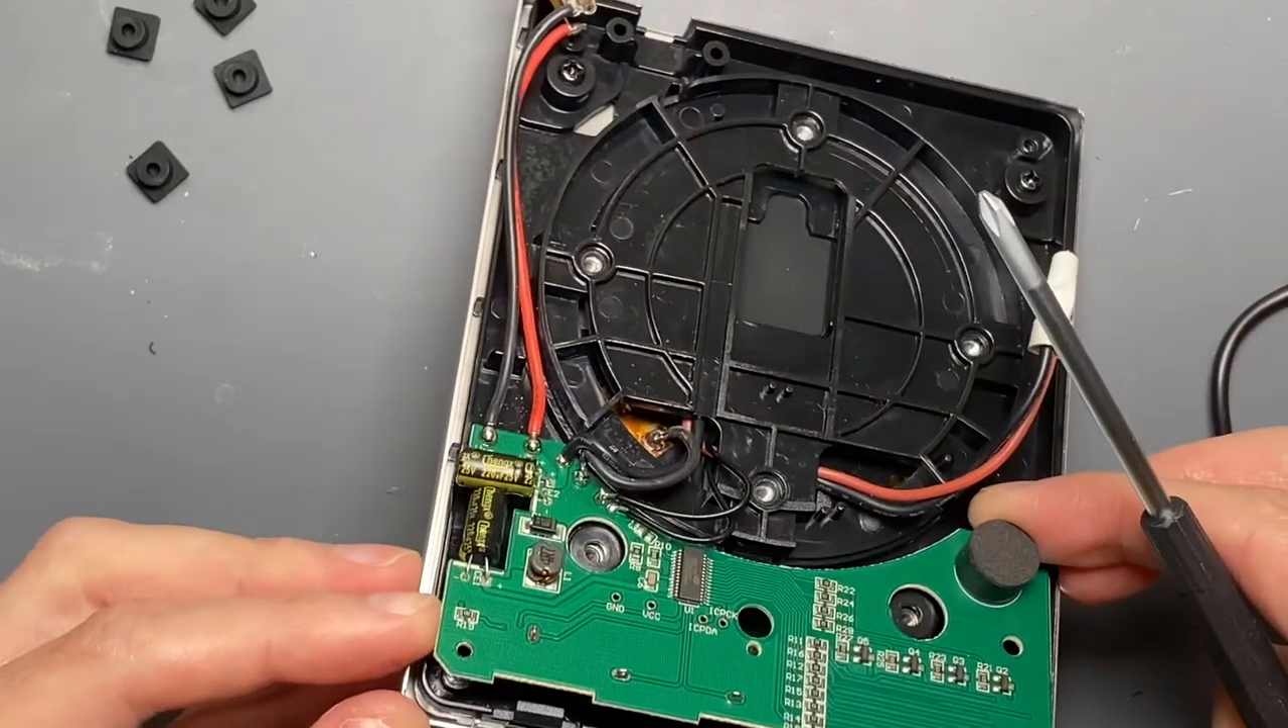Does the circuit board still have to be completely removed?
Yes.